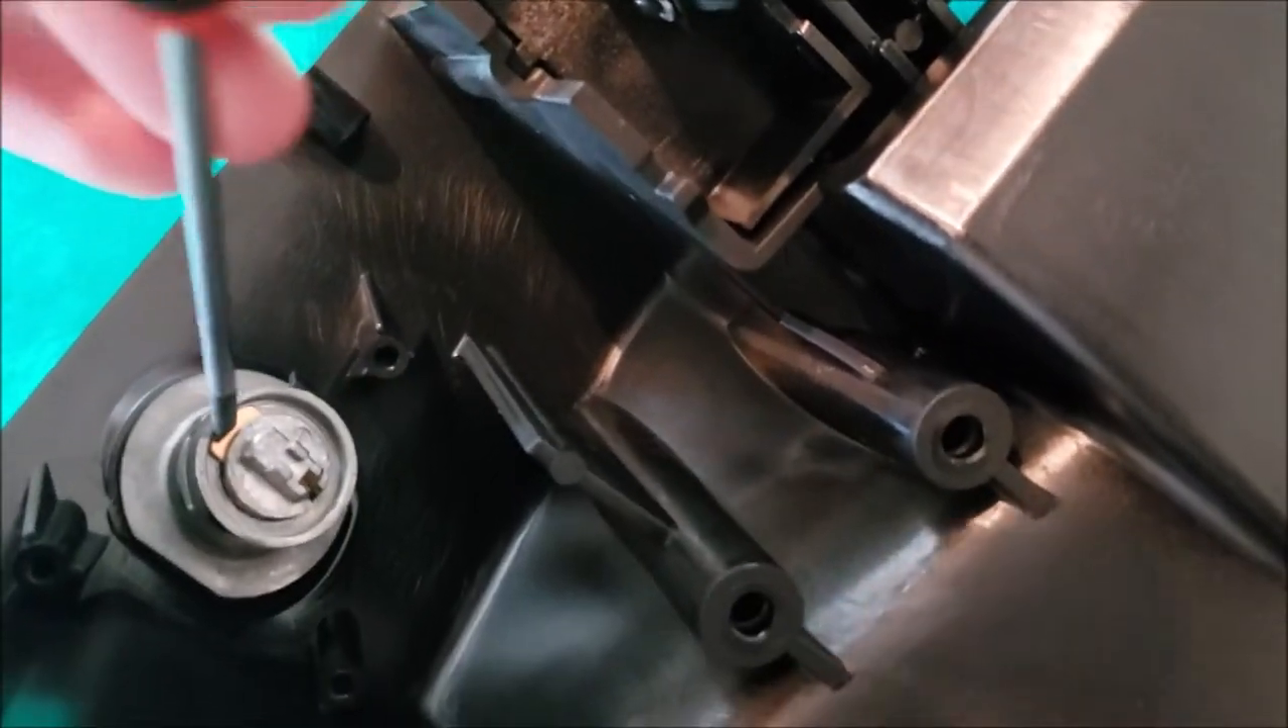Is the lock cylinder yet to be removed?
Yes.